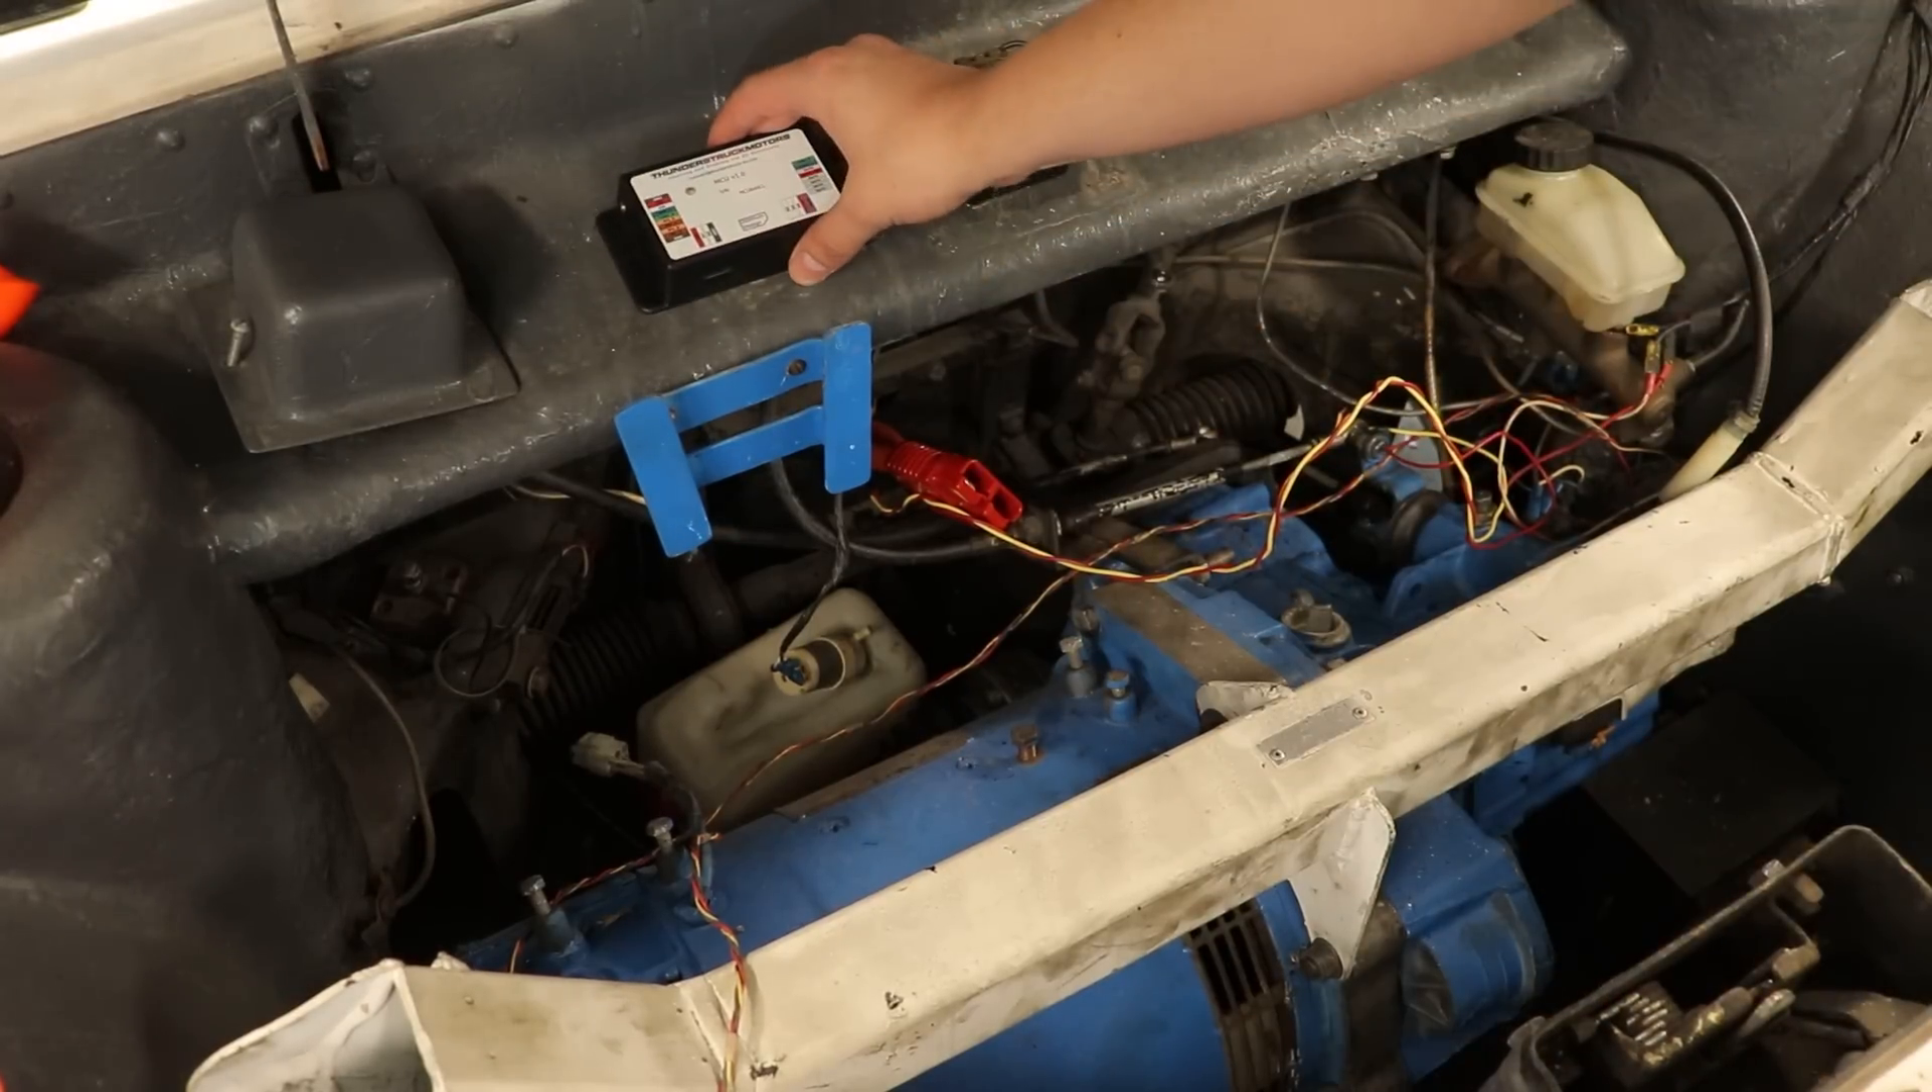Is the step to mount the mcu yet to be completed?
Yes.